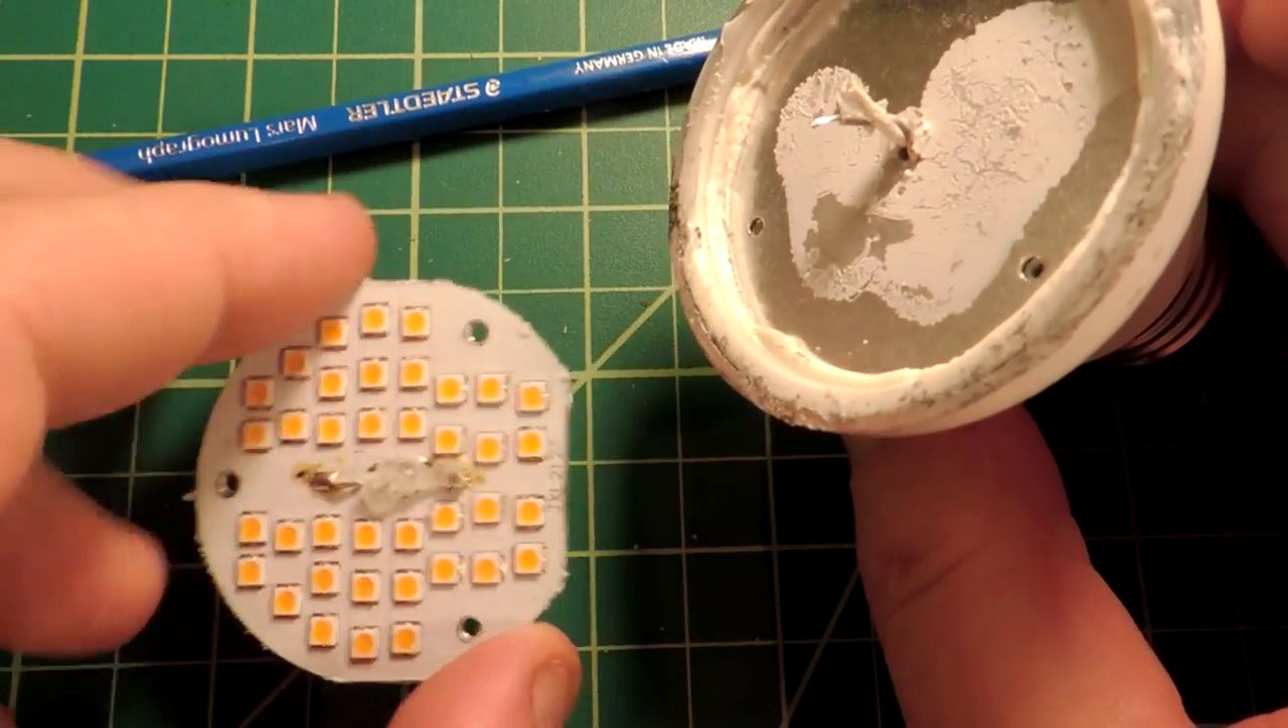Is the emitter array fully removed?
Yes.